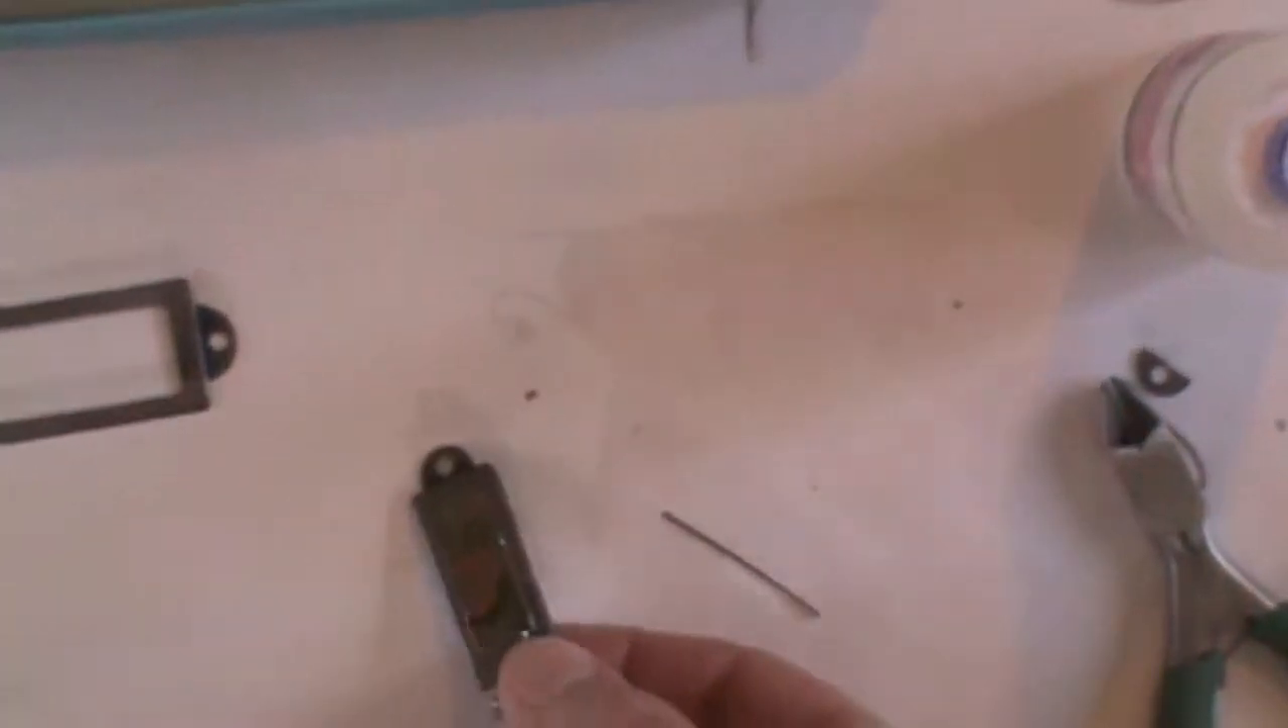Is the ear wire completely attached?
No.